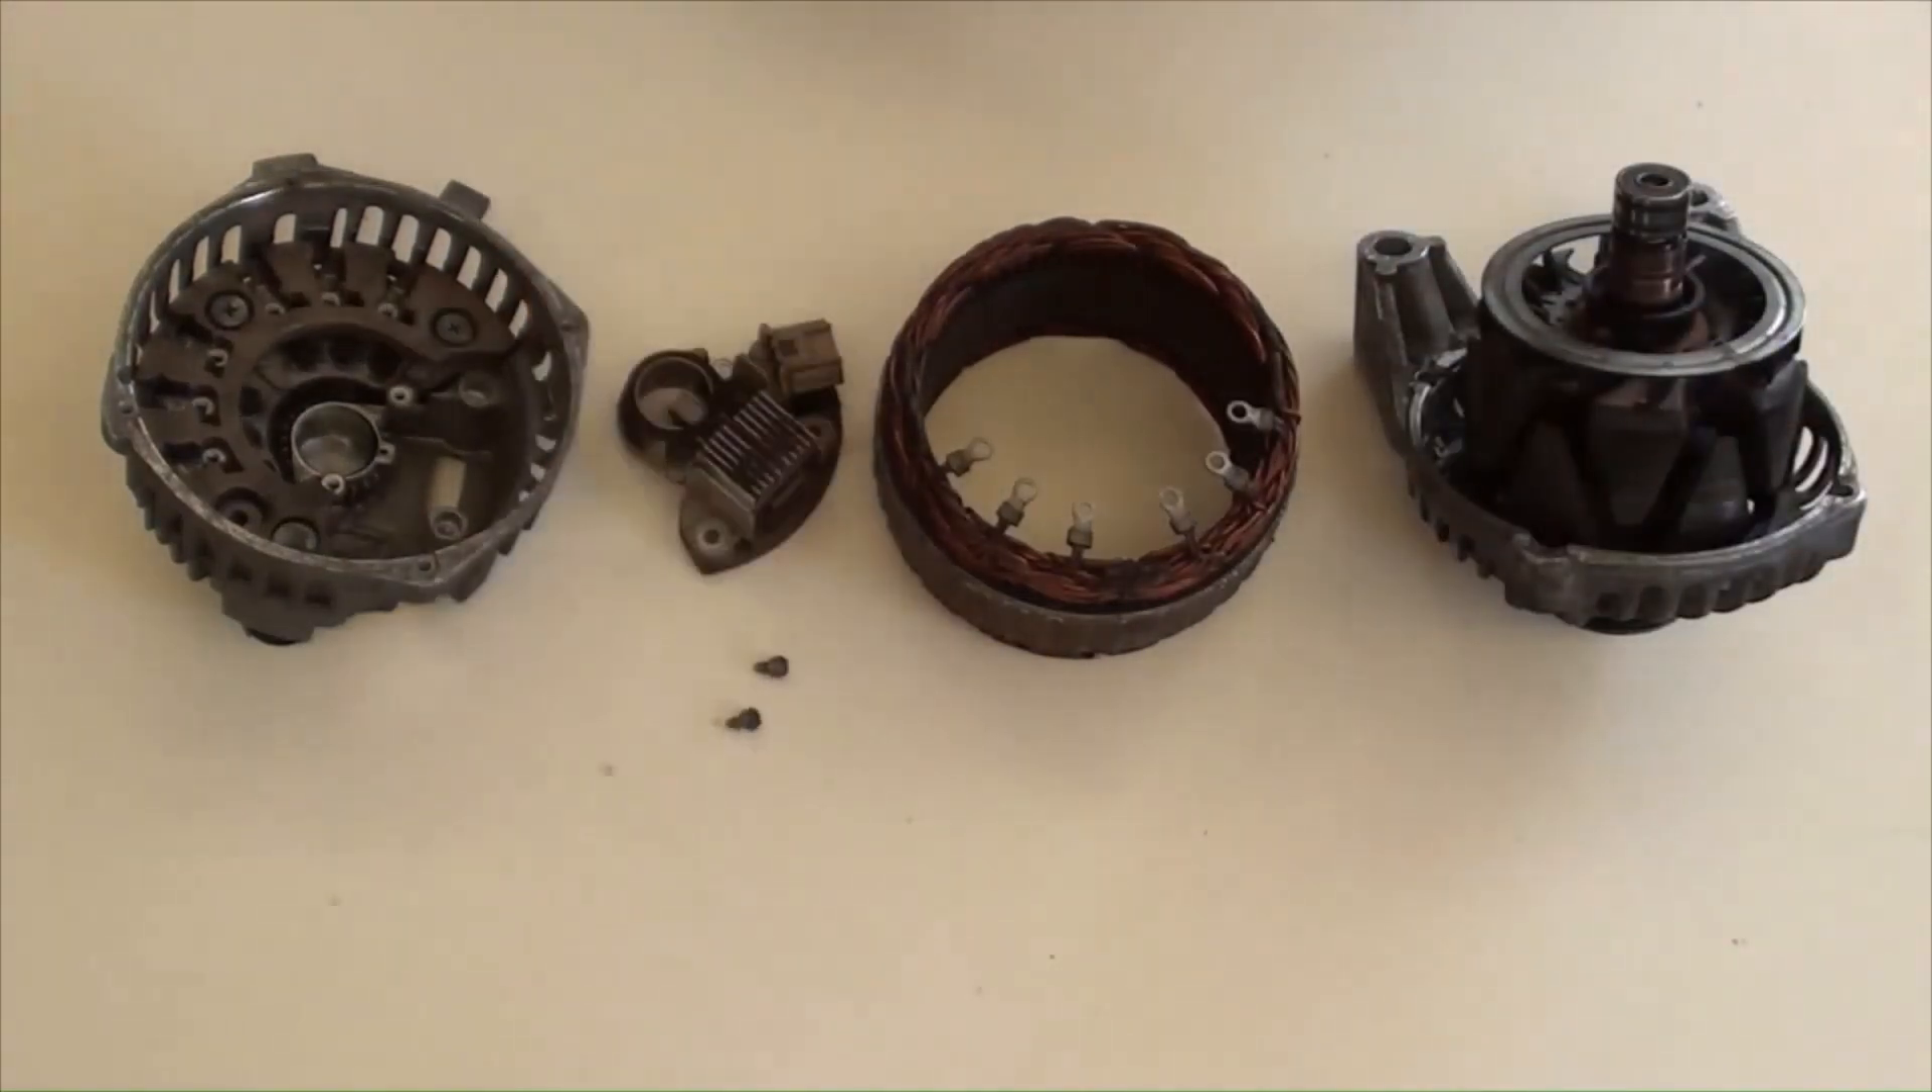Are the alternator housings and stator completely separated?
Yes.